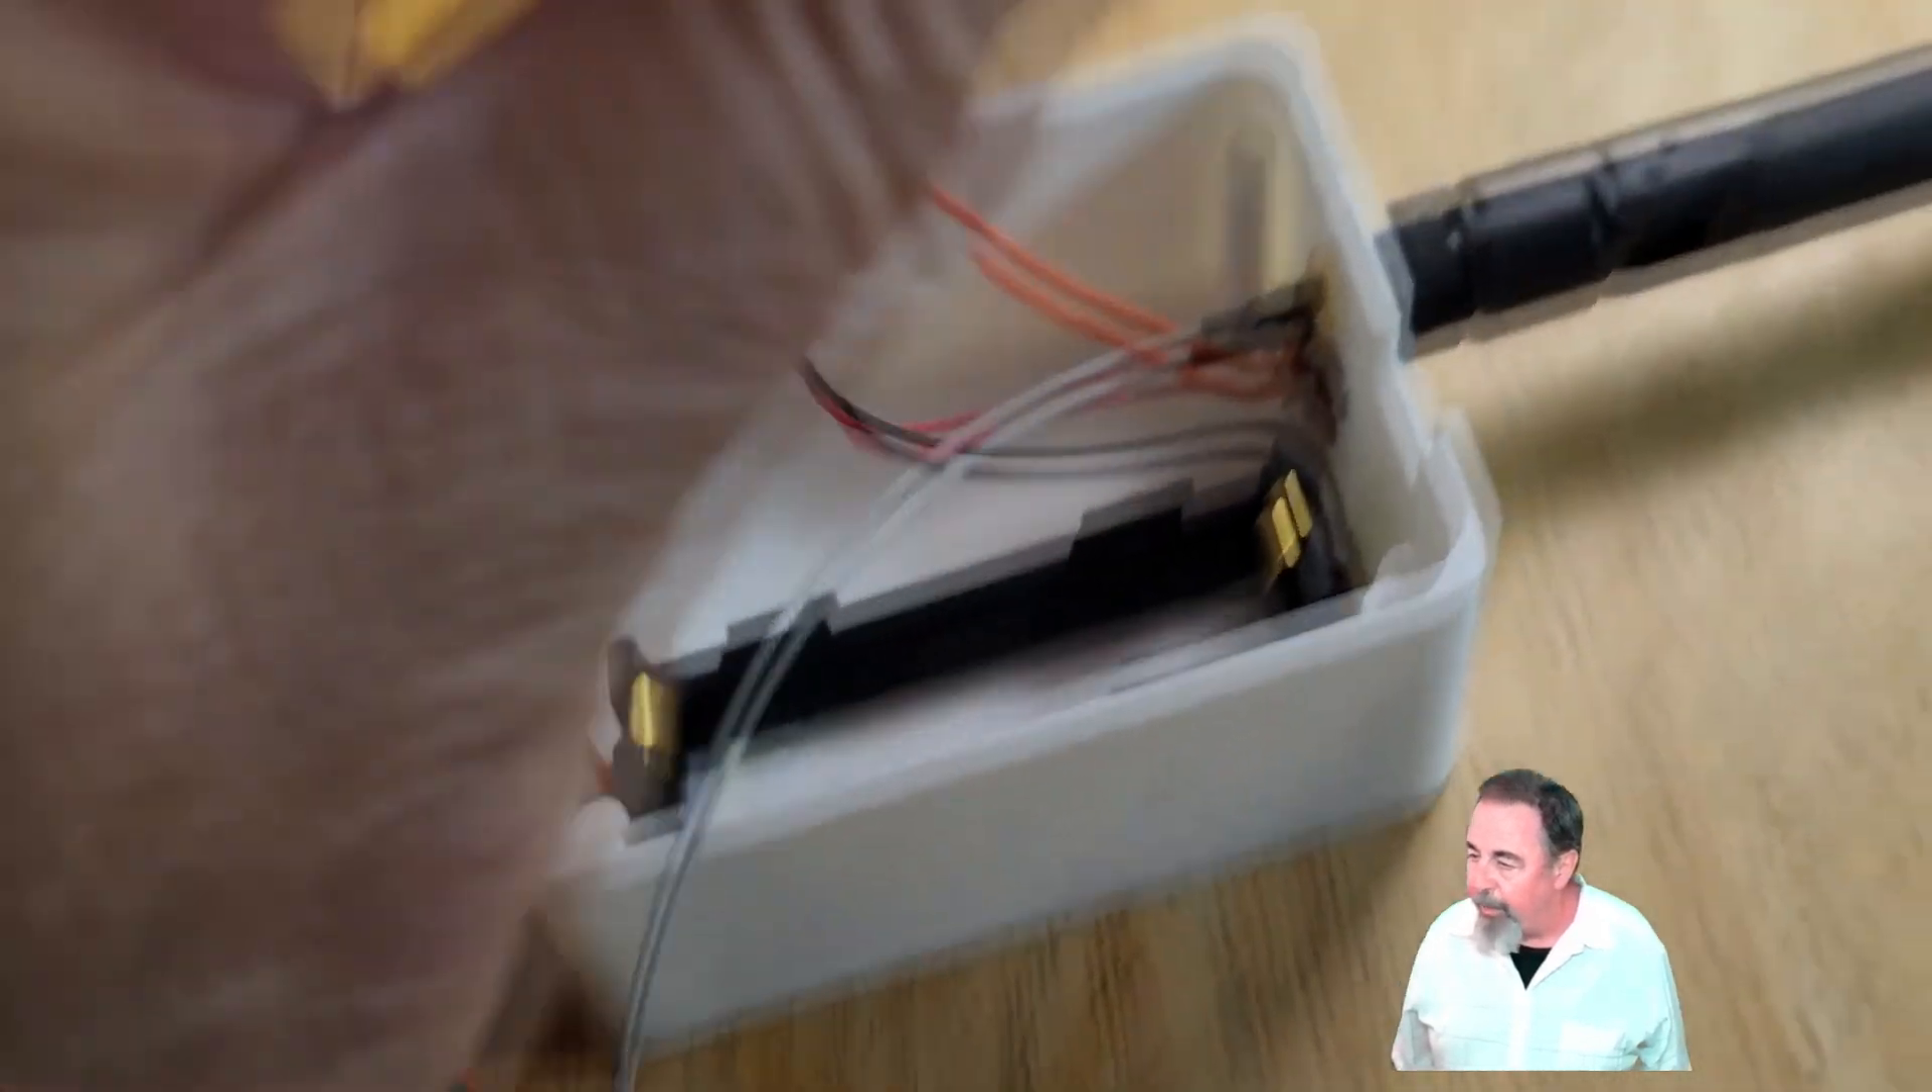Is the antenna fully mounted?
Yes.